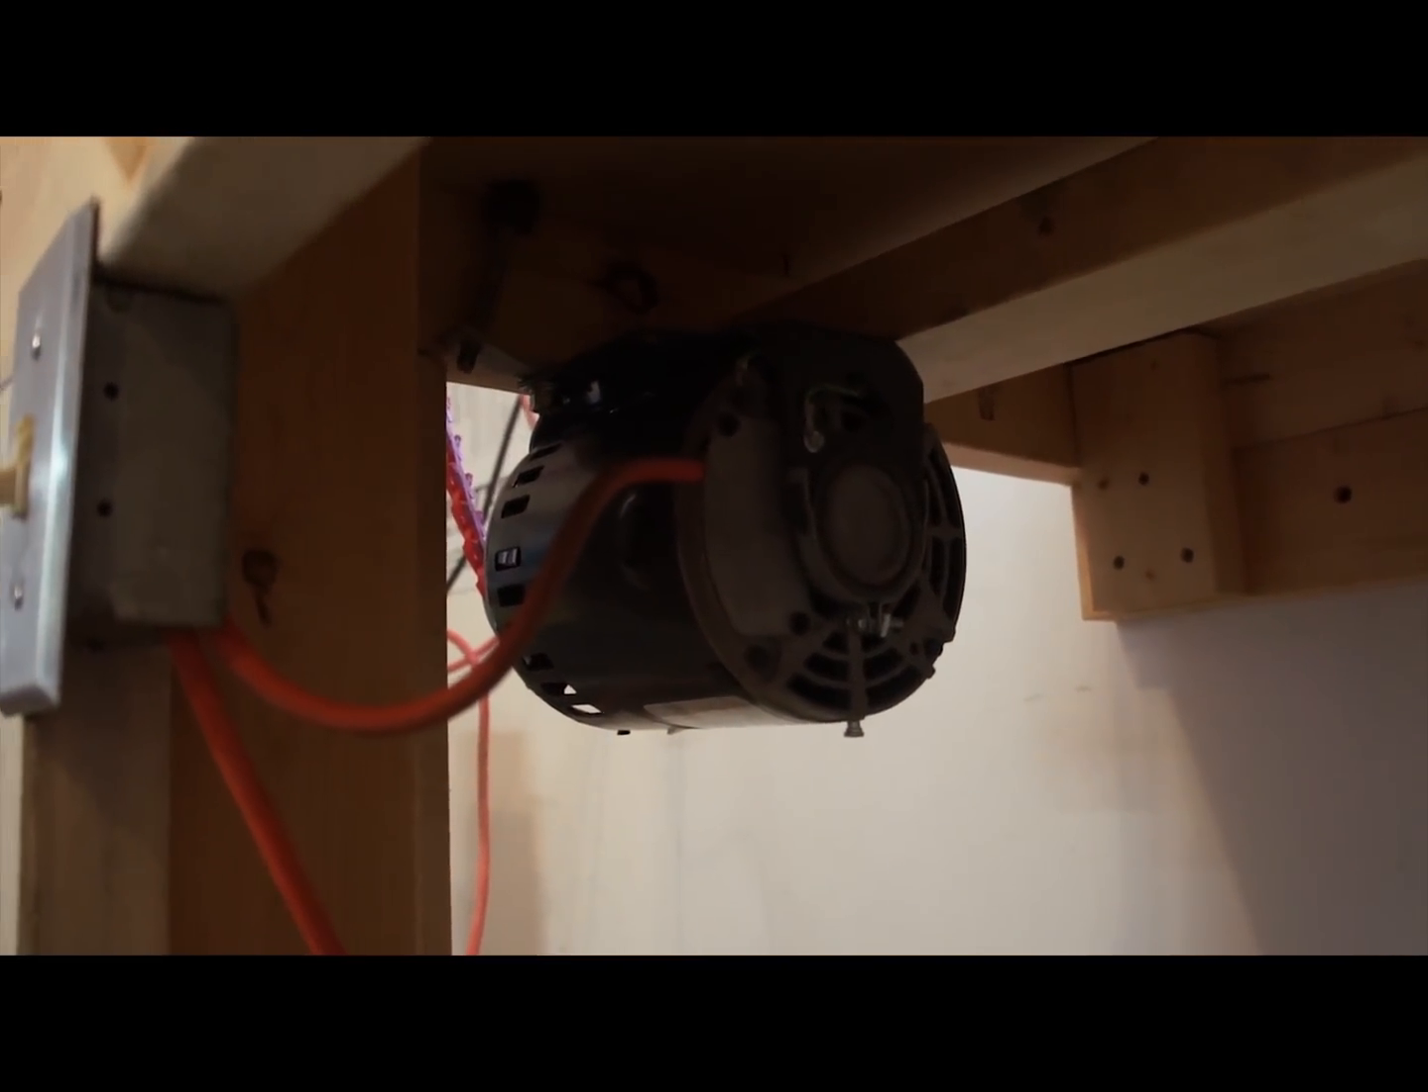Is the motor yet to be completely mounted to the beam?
No.